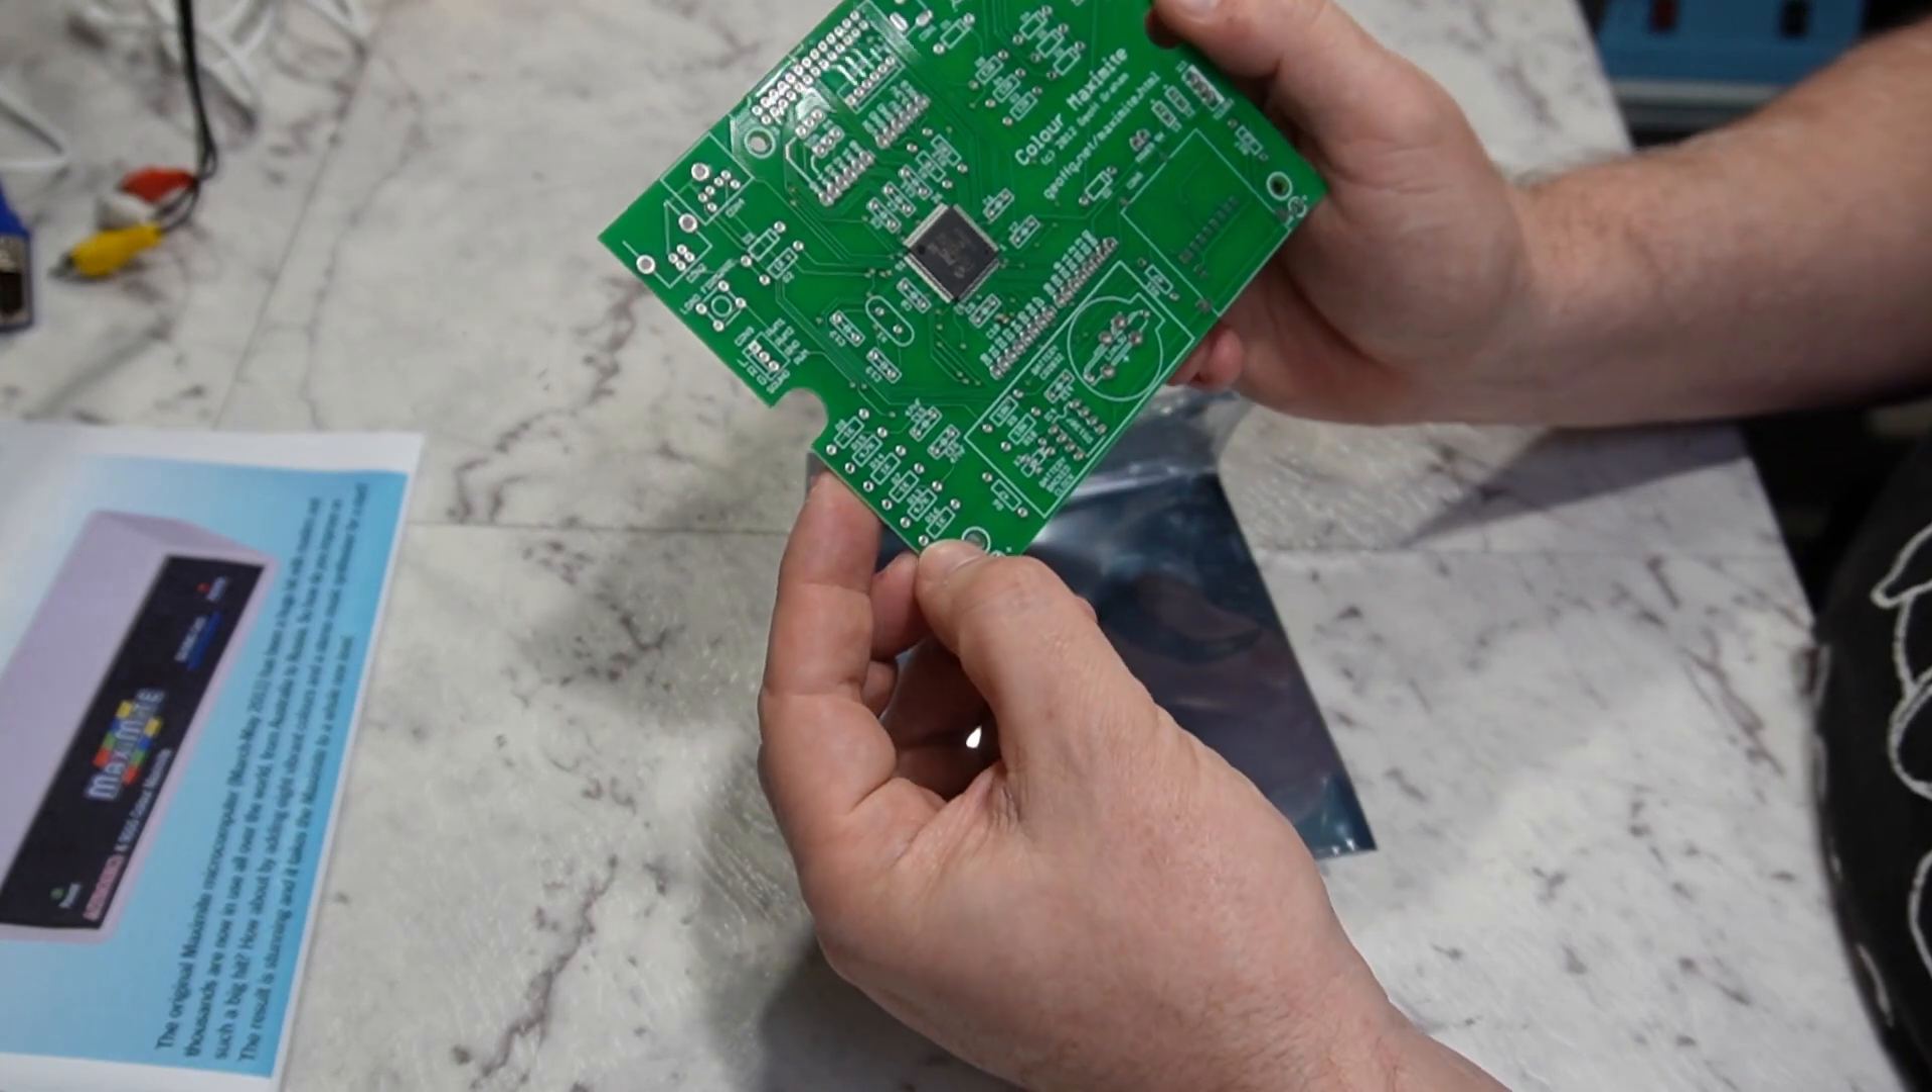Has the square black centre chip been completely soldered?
Yes.